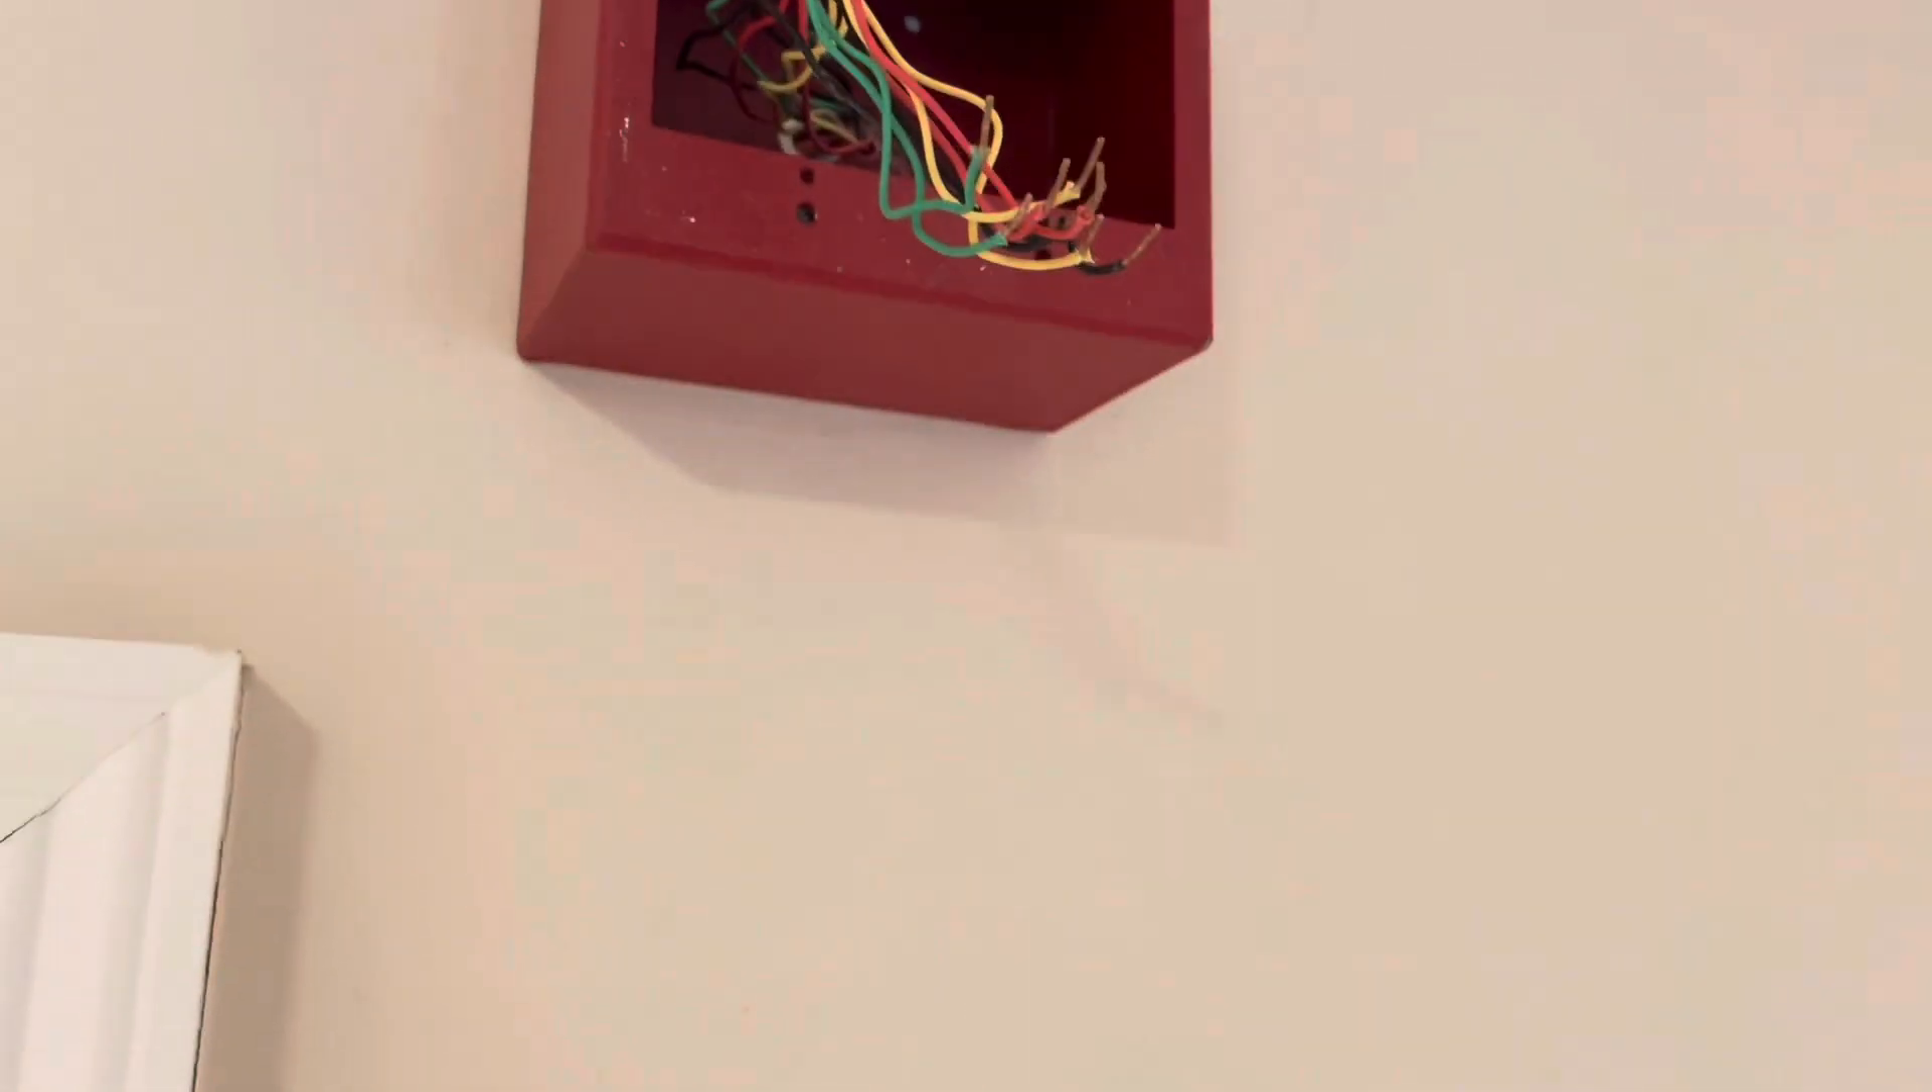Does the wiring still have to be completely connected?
Yes.